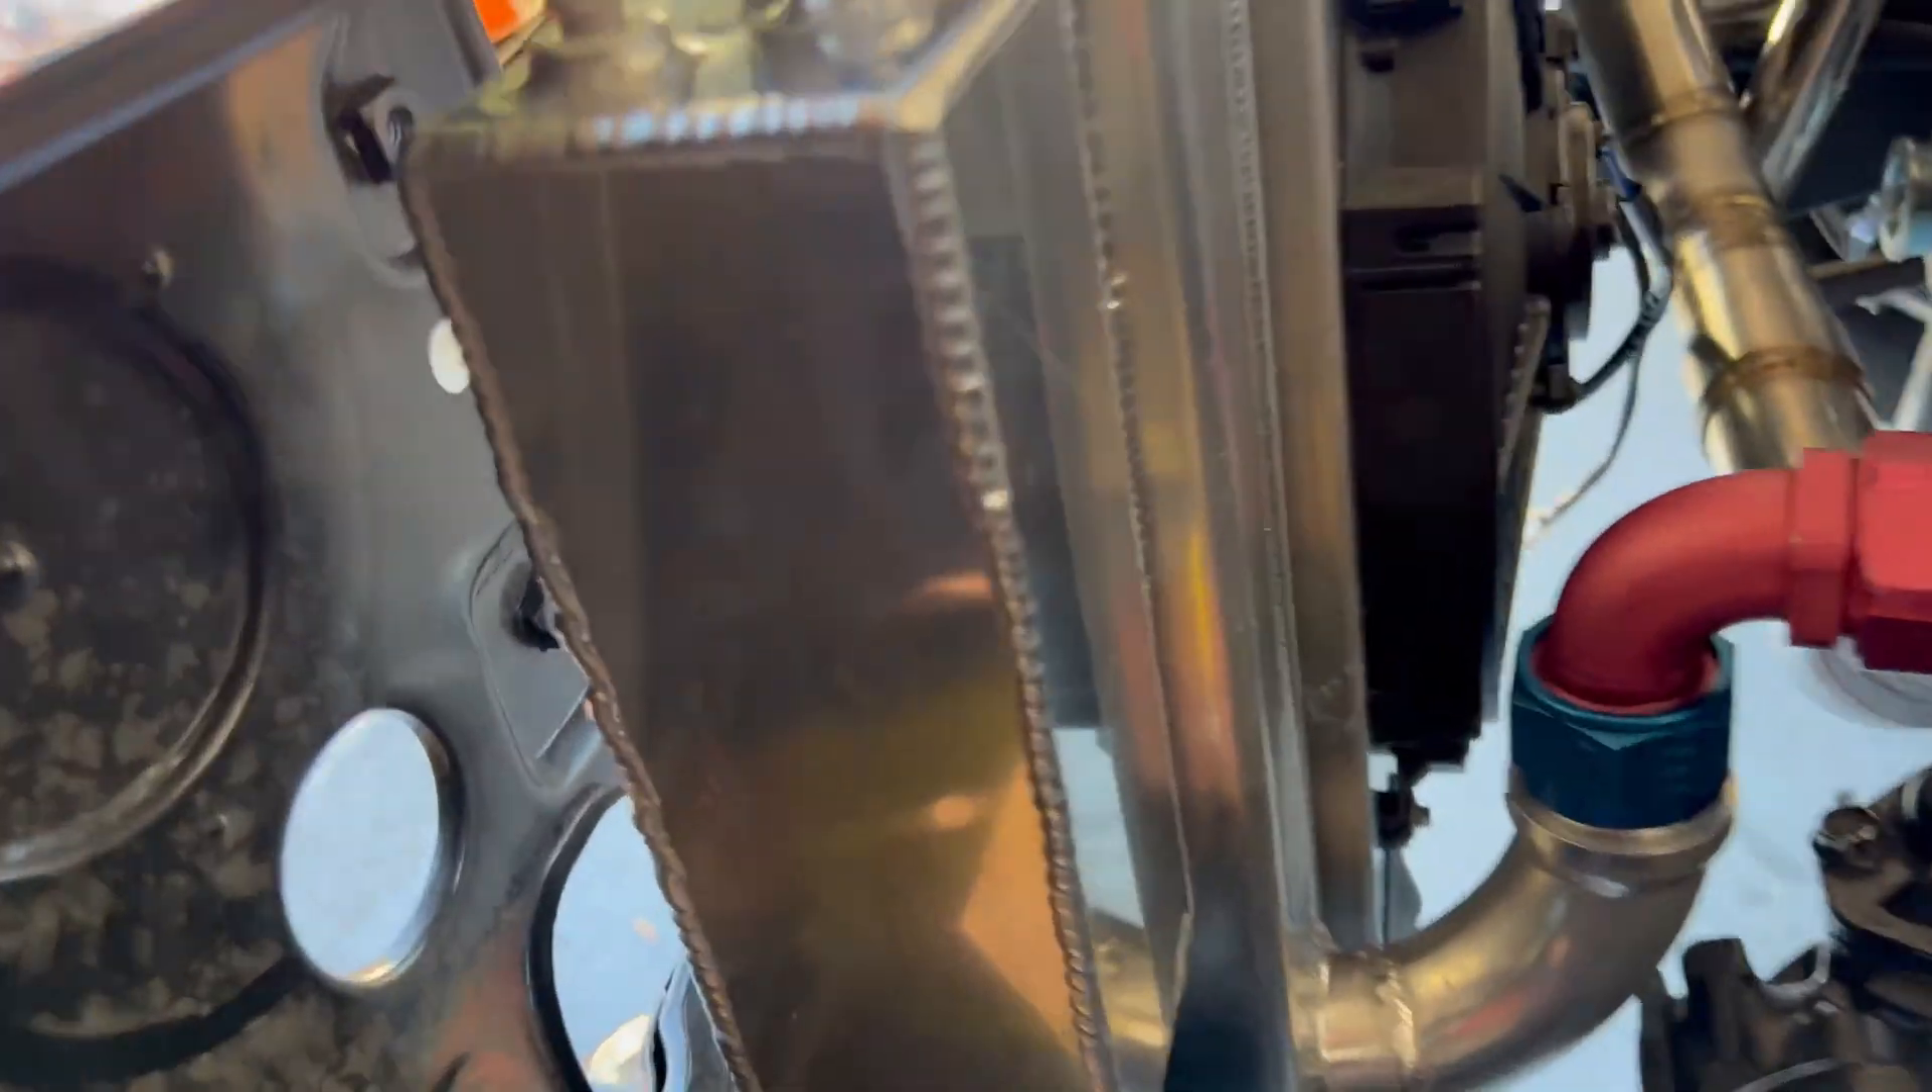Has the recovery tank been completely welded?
Yes.